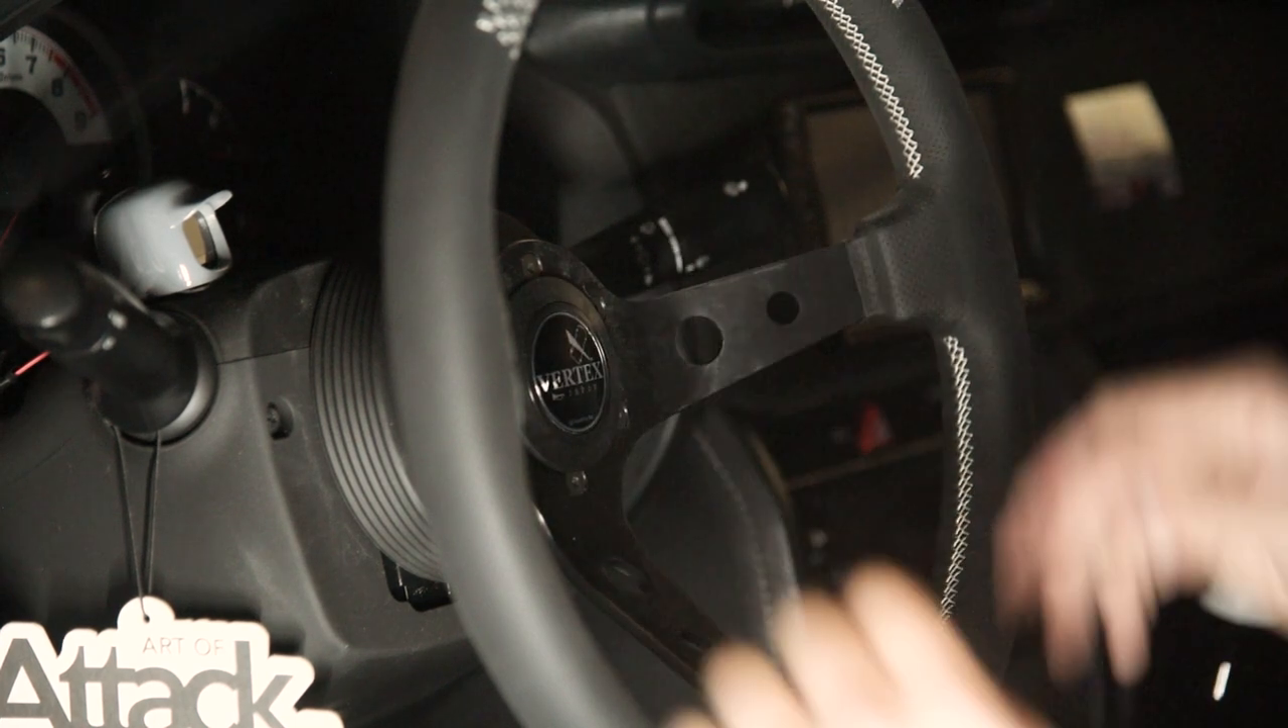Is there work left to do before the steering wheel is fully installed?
No.